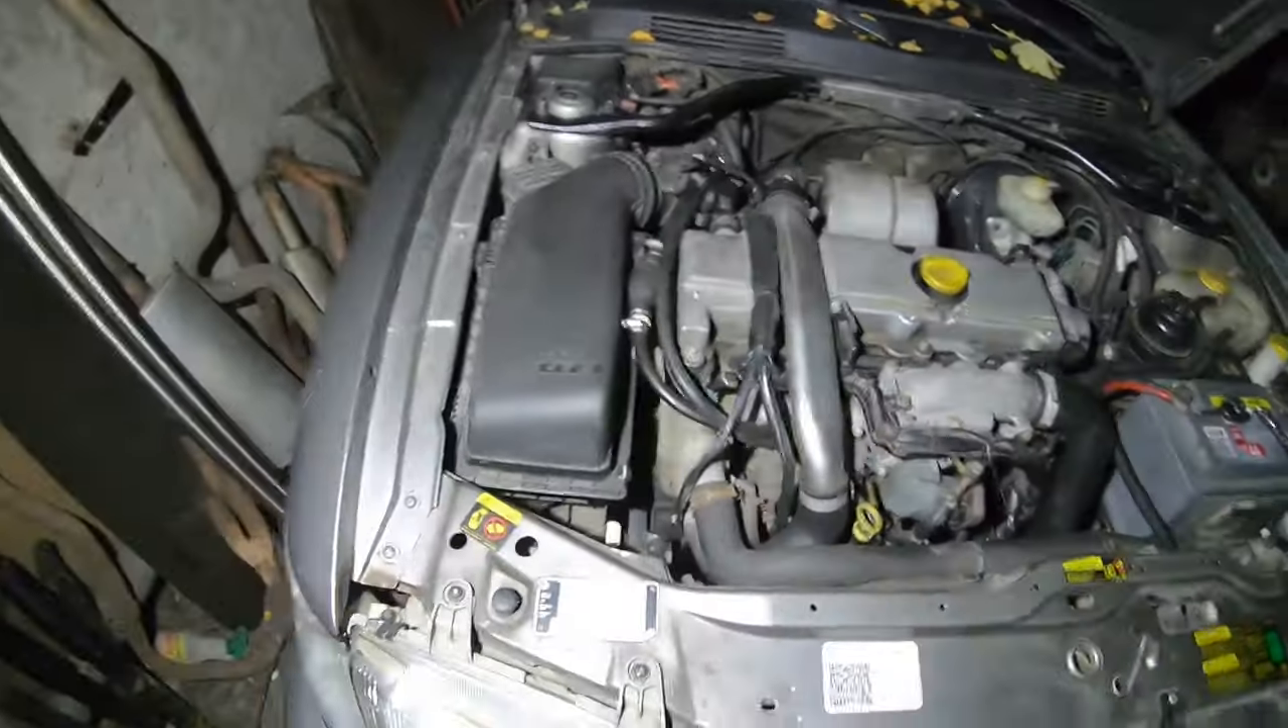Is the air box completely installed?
Yes.